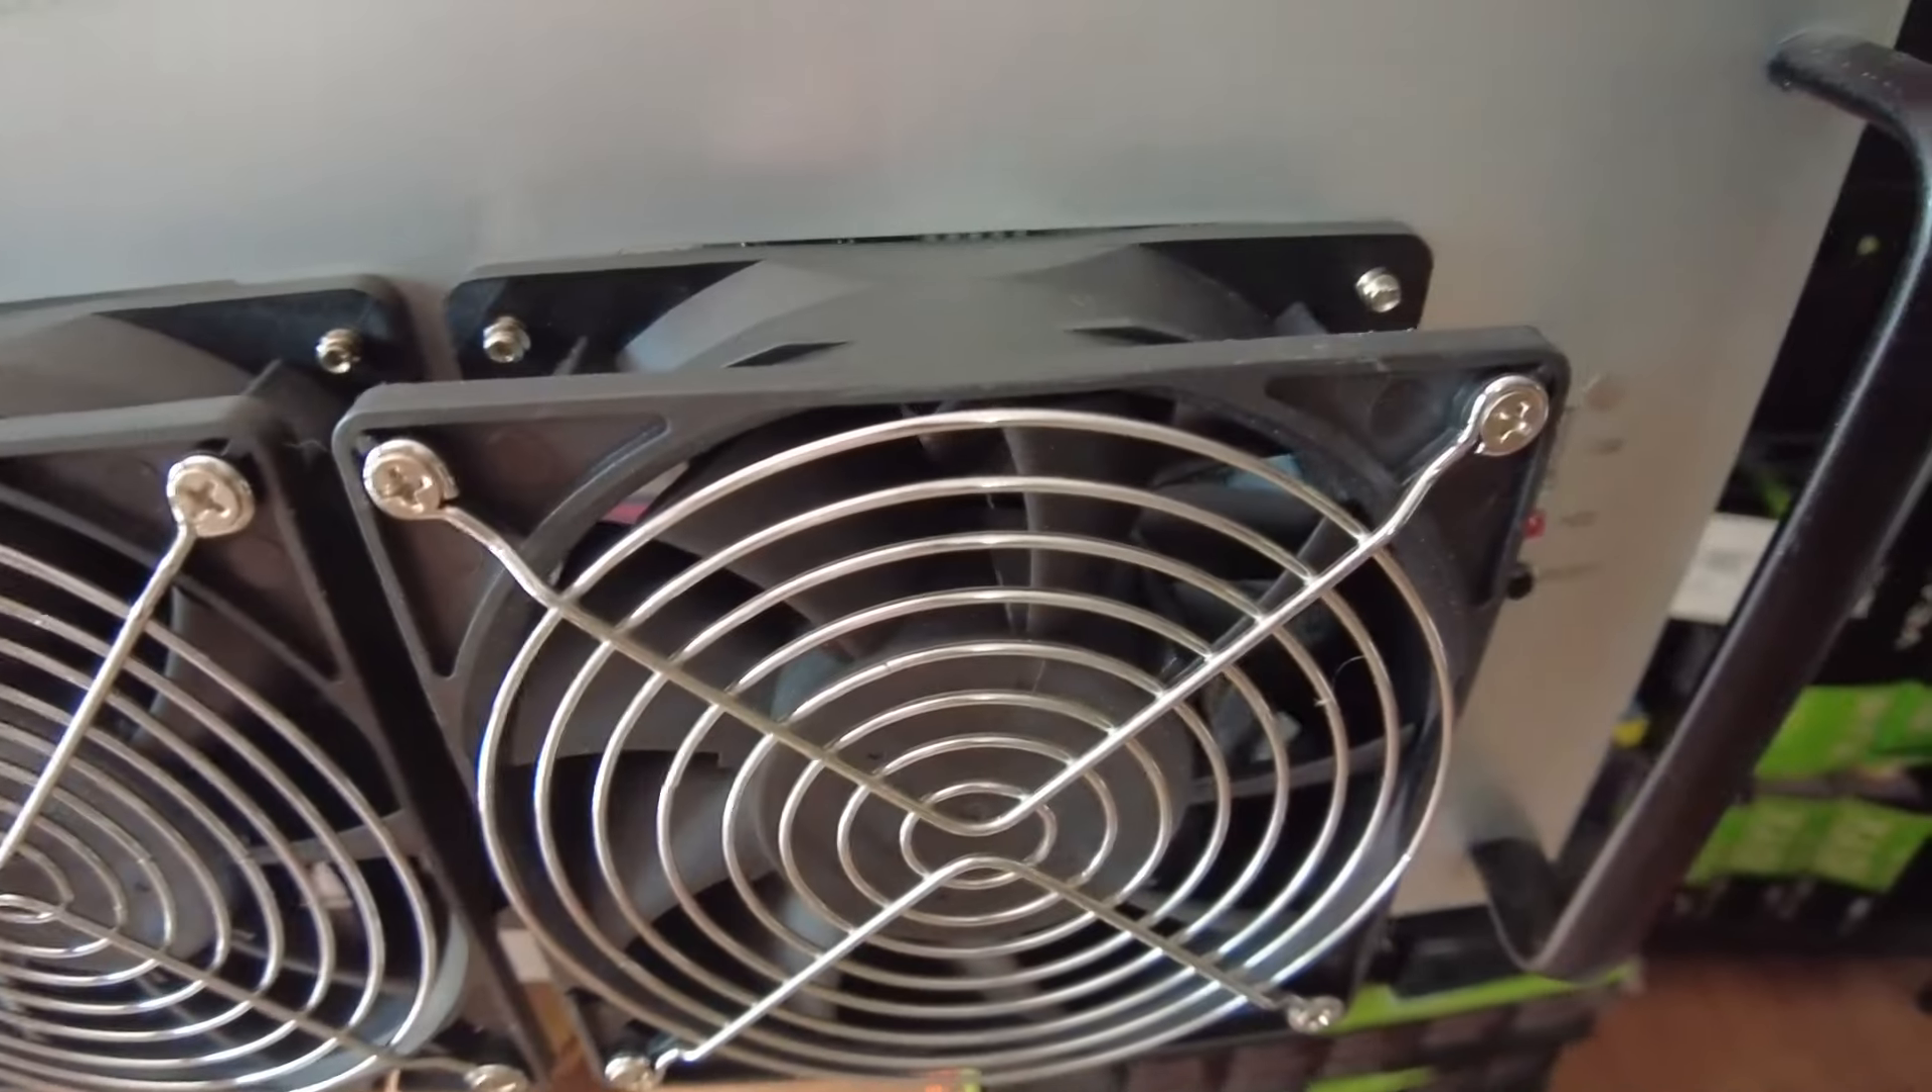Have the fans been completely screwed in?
Yes.